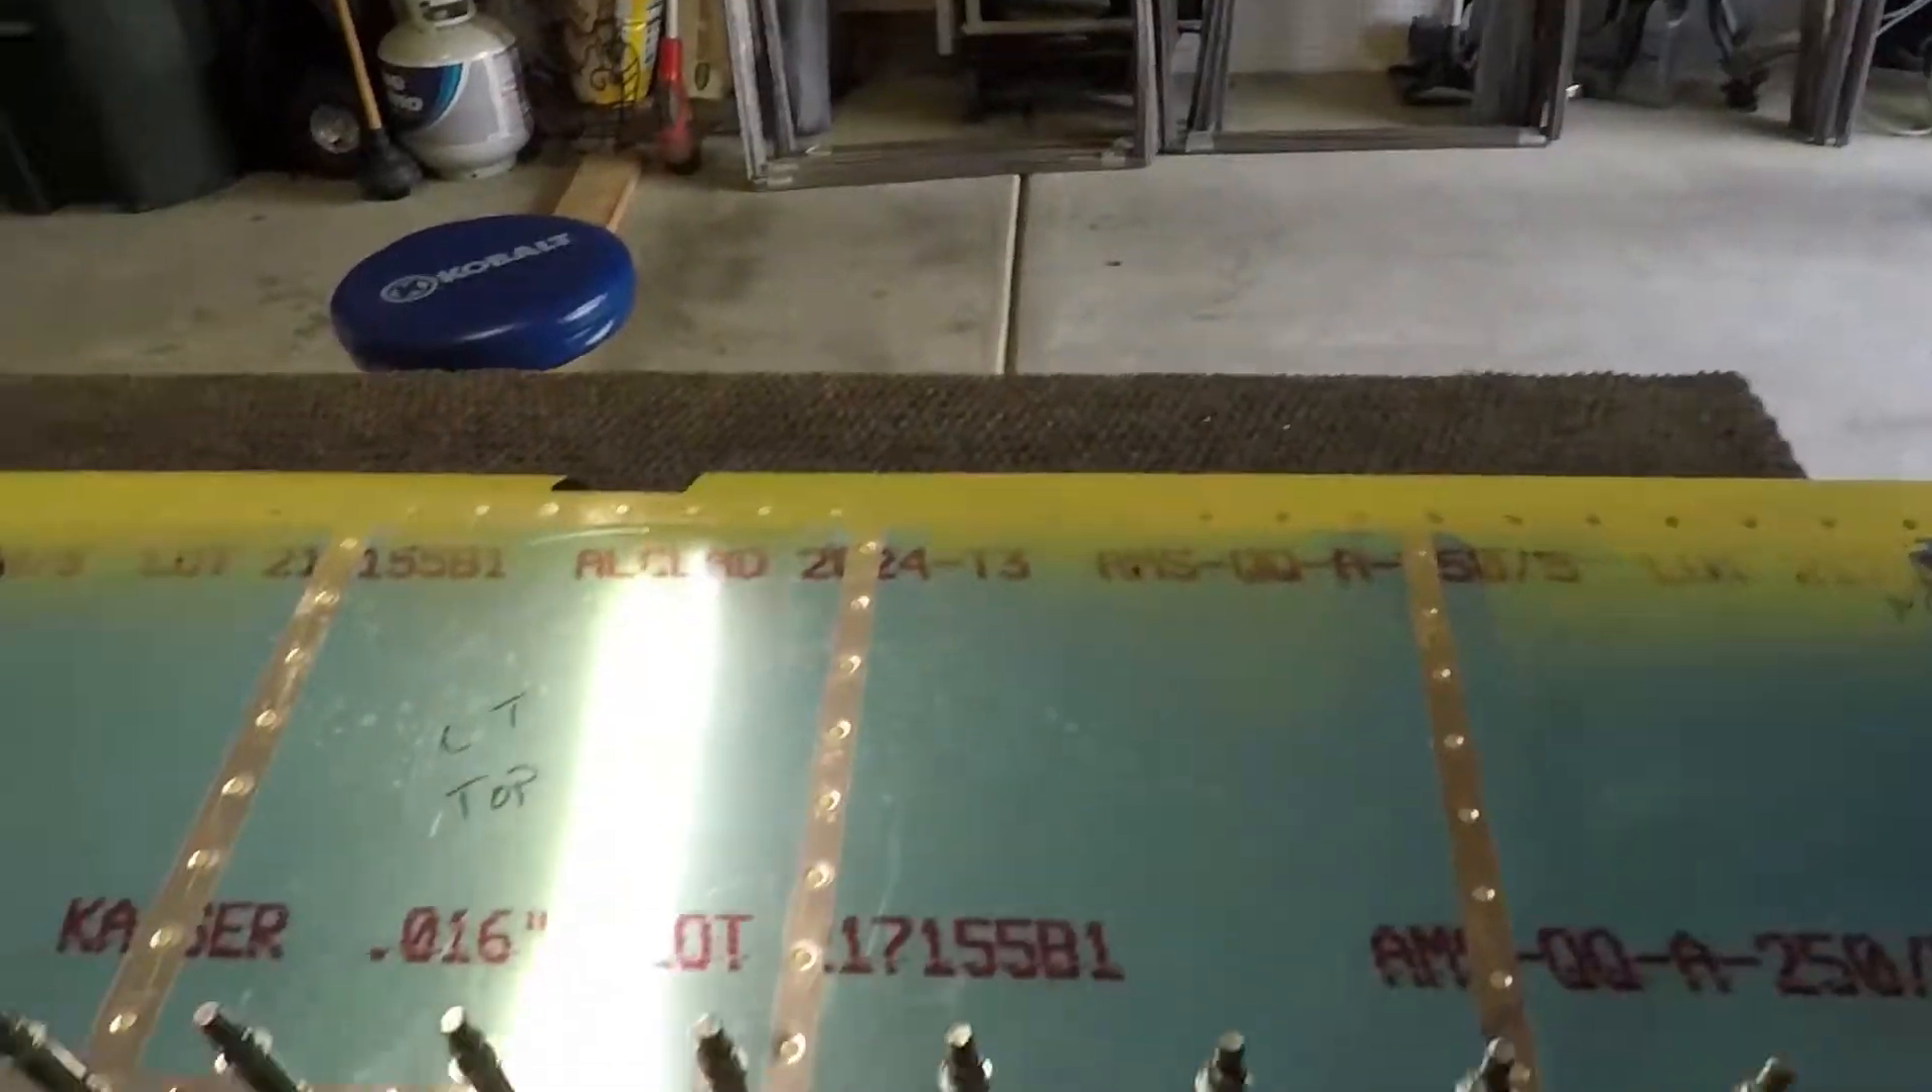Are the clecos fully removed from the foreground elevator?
No.